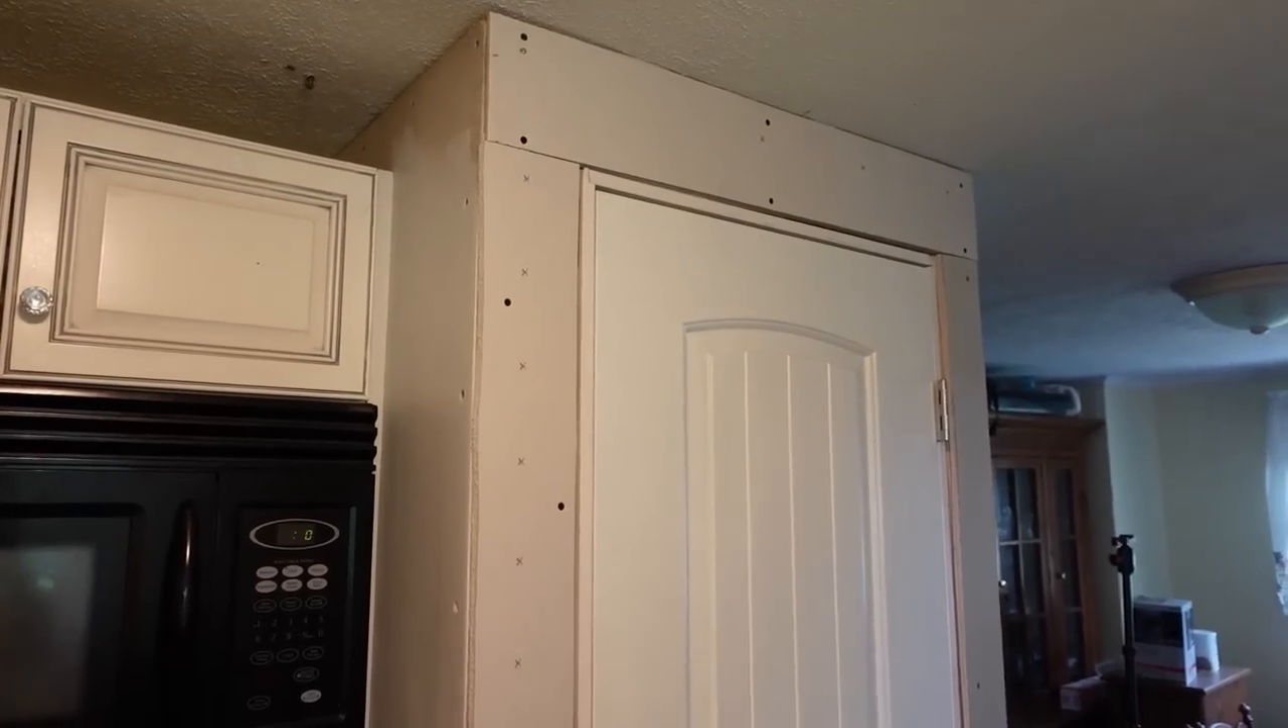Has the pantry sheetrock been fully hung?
Yes.